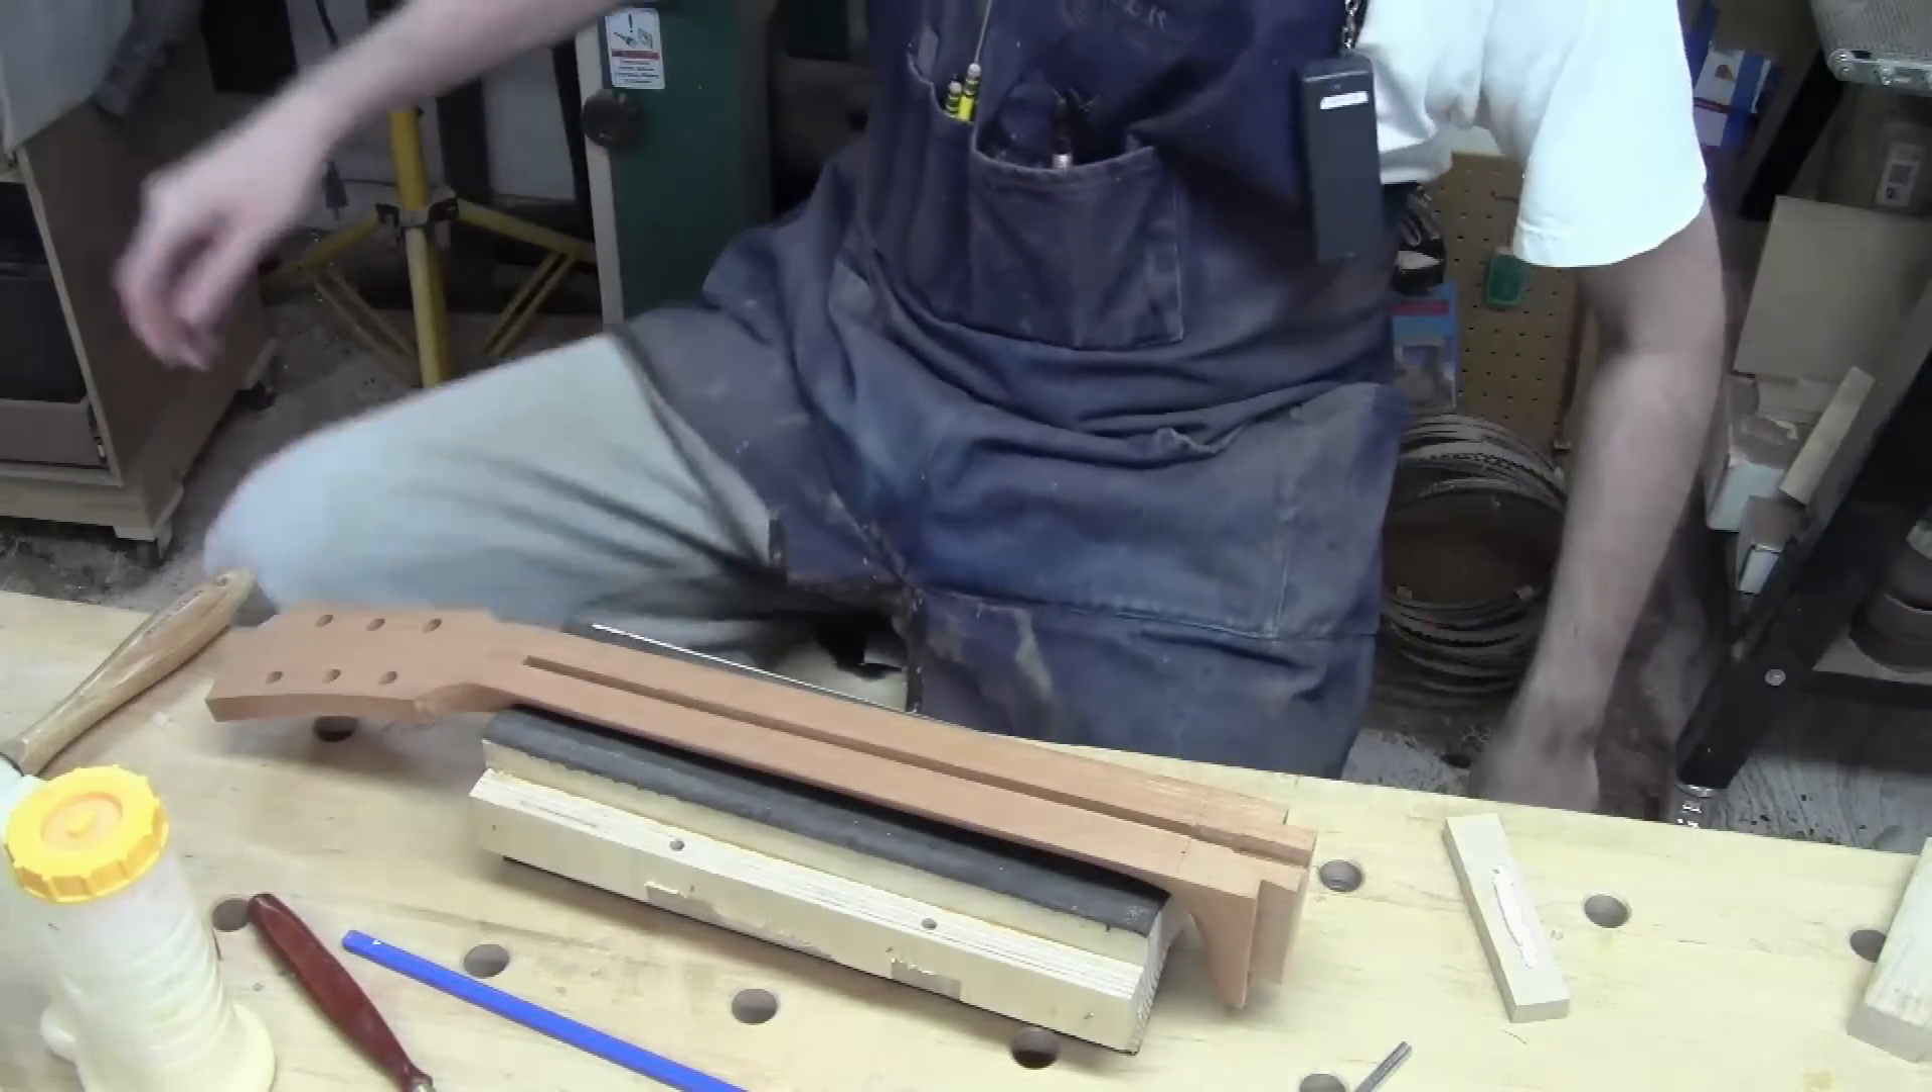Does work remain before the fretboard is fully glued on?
Yes.